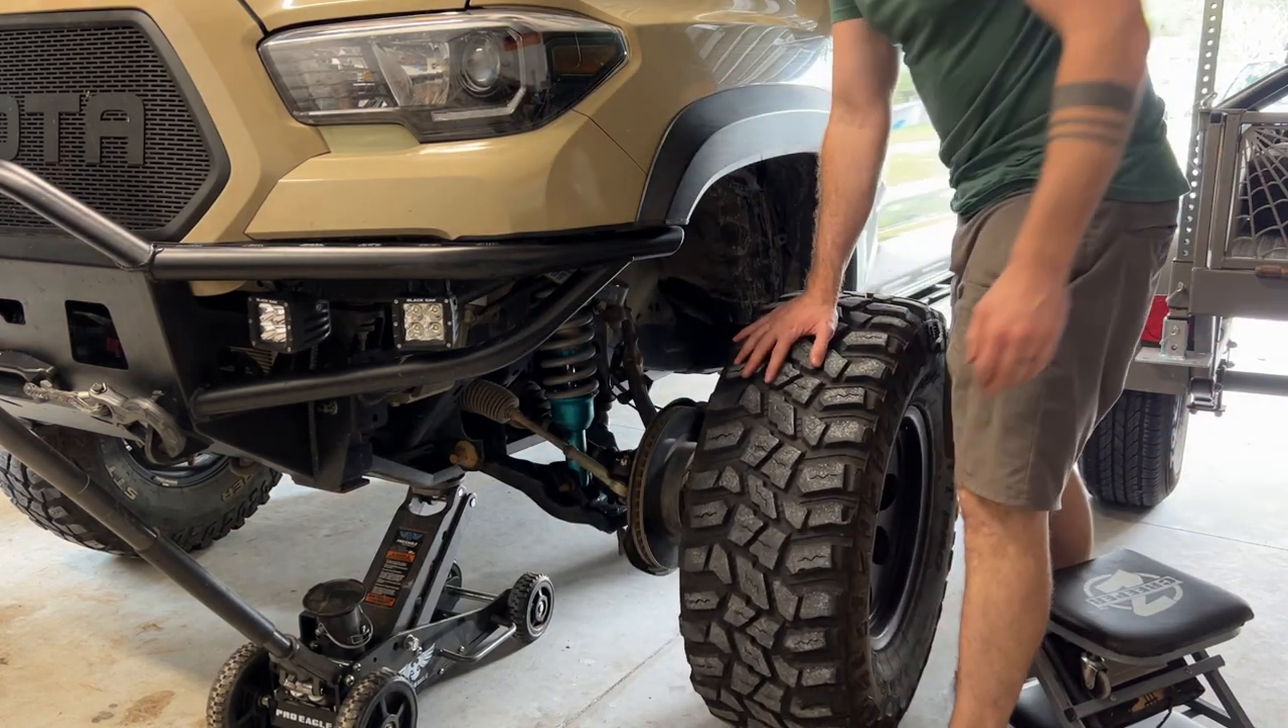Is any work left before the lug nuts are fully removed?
No.